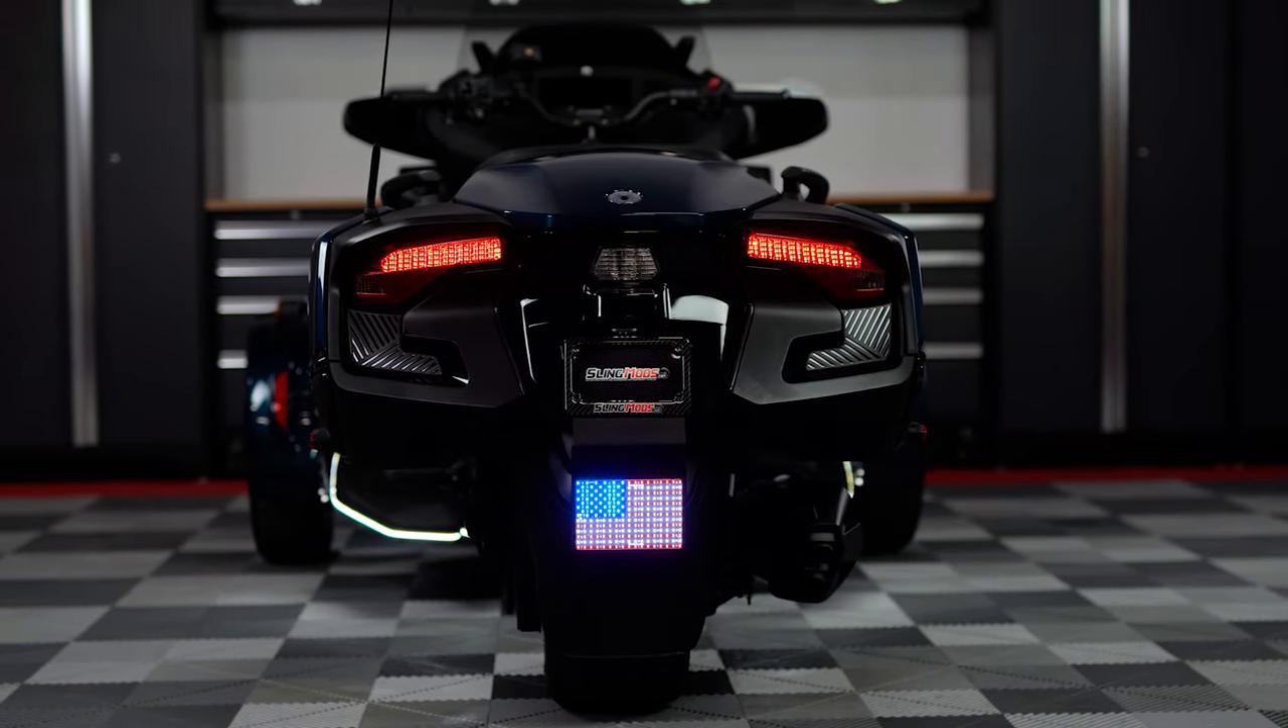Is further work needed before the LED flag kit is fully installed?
No.